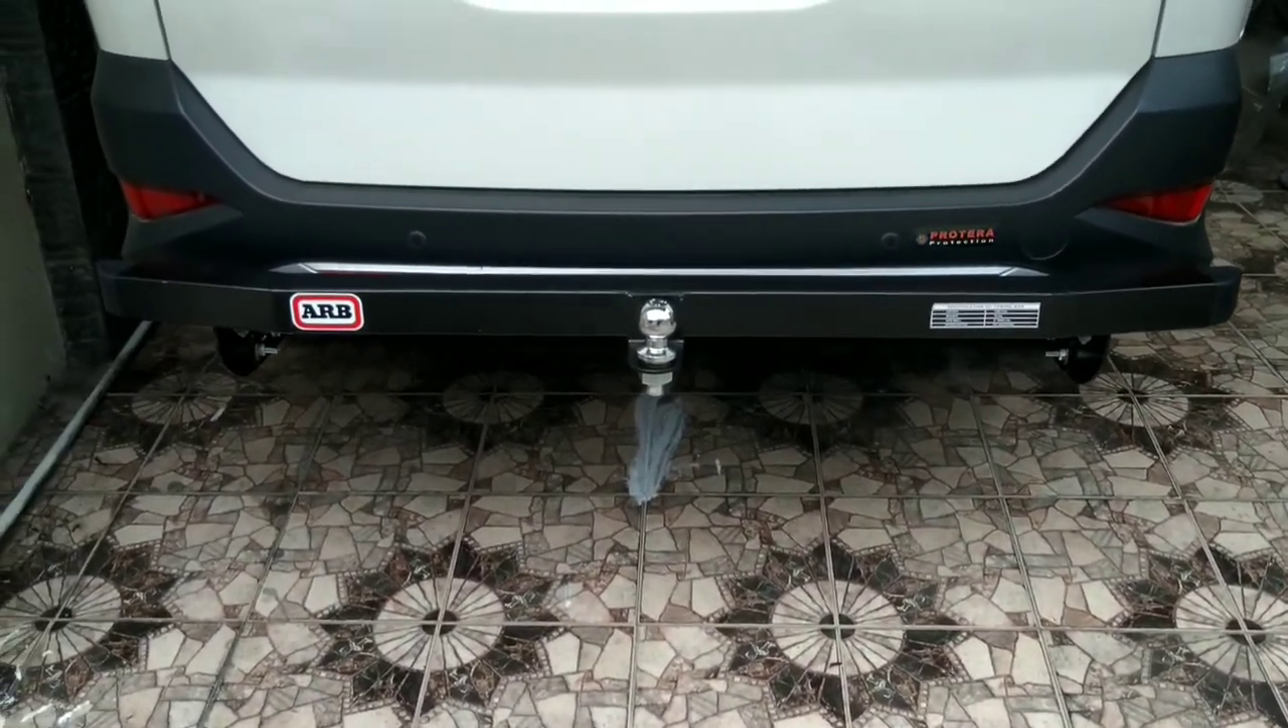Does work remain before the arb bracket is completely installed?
No.